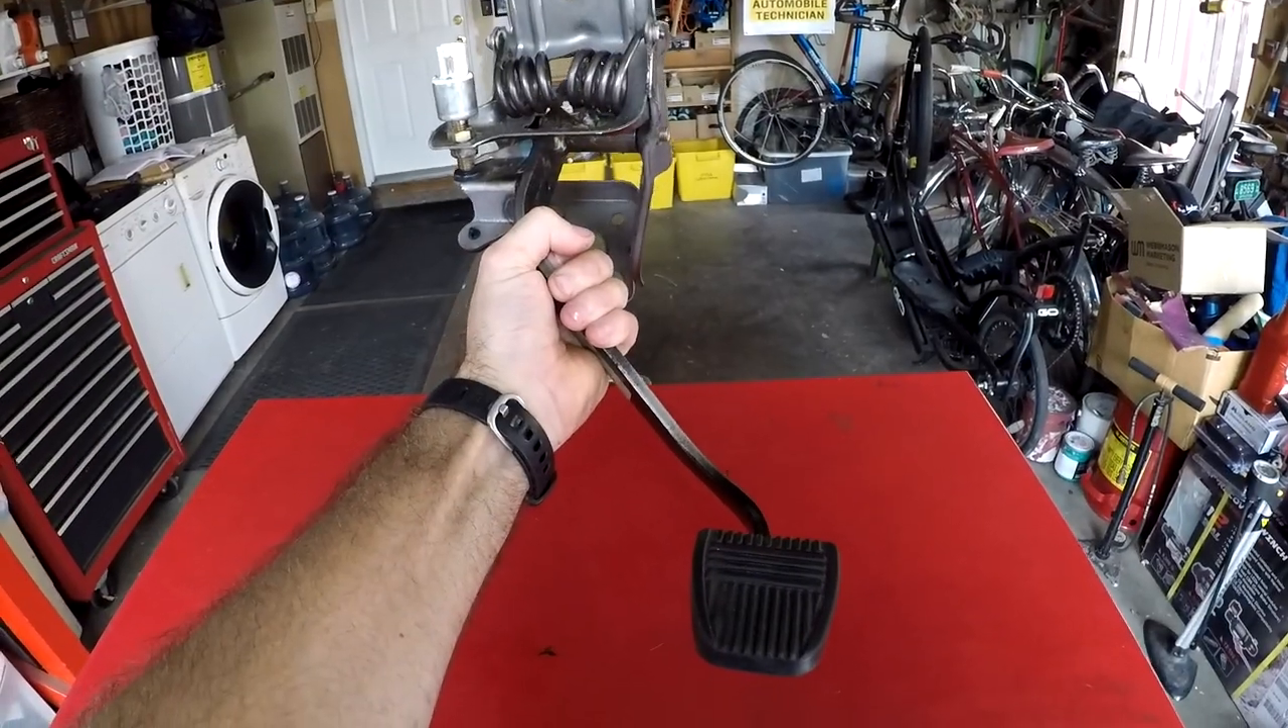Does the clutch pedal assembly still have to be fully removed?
No.